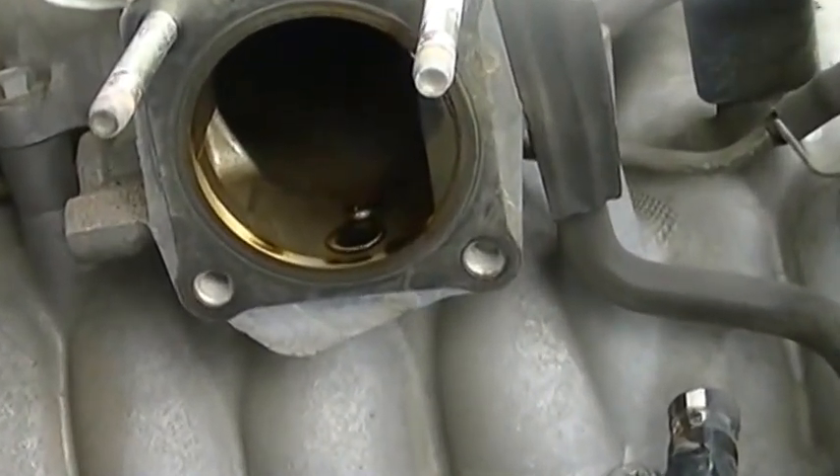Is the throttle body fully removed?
Yes.